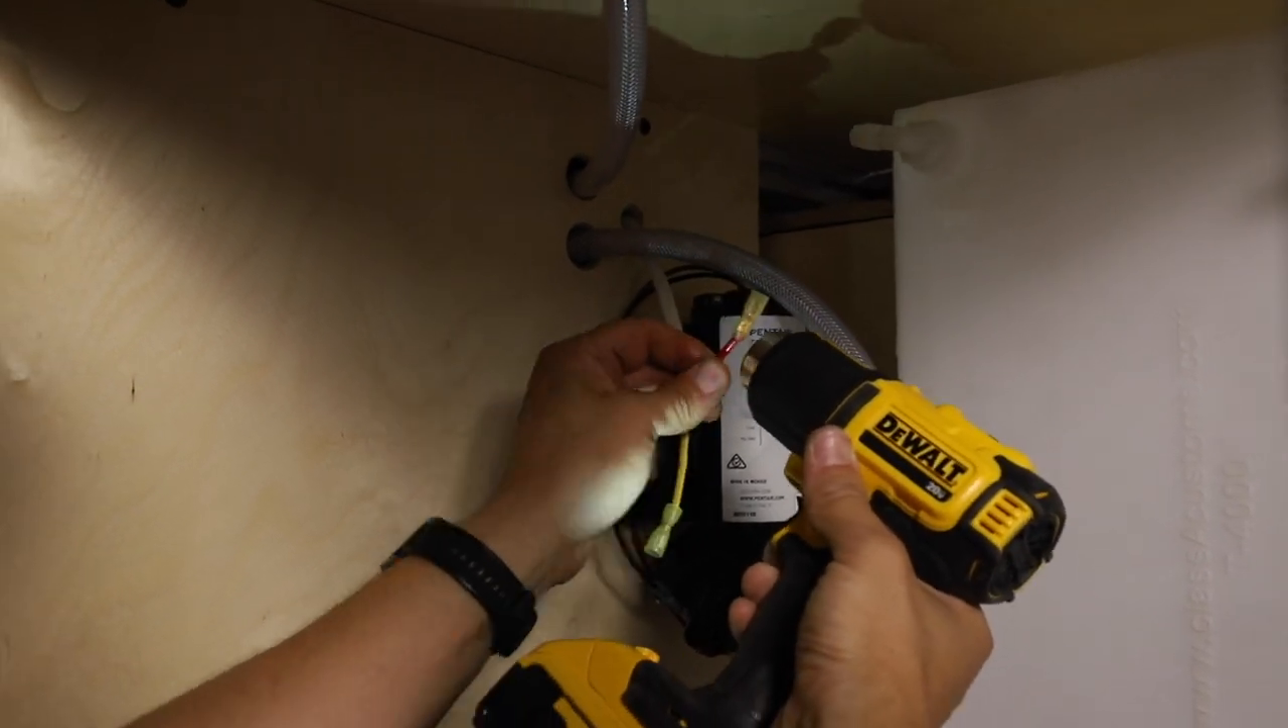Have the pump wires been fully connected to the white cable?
No.